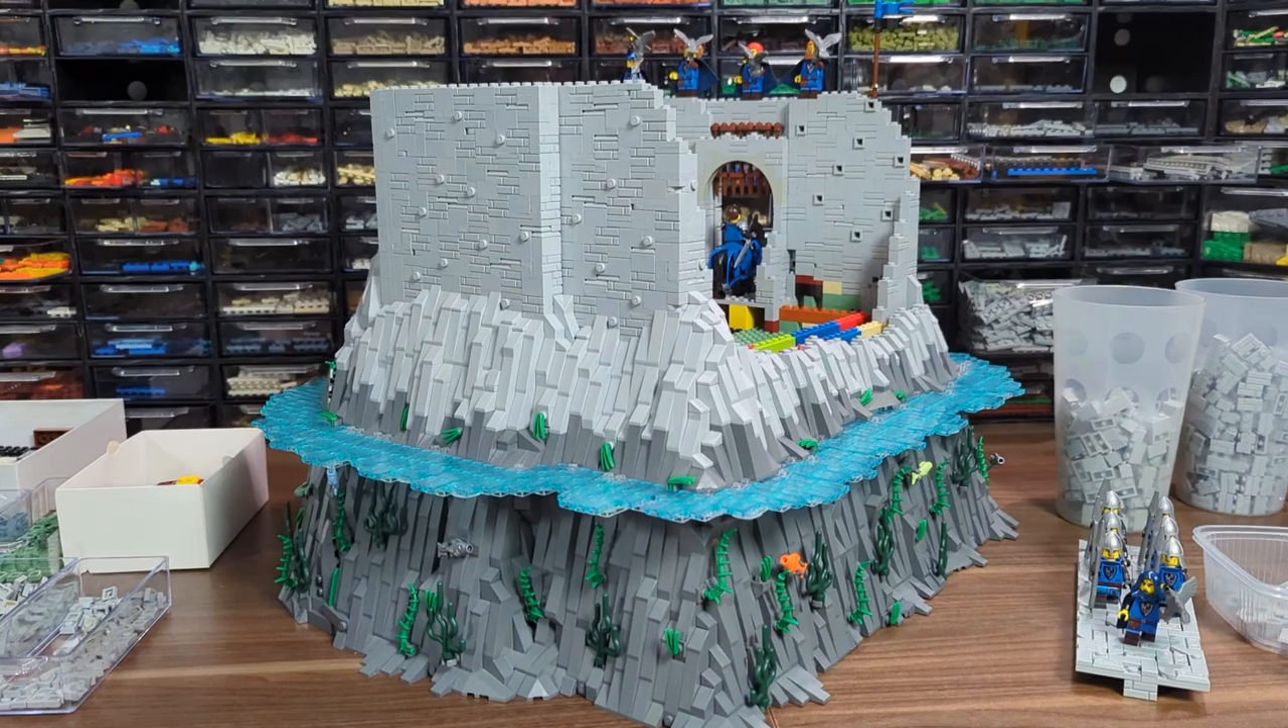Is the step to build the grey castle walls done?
No.